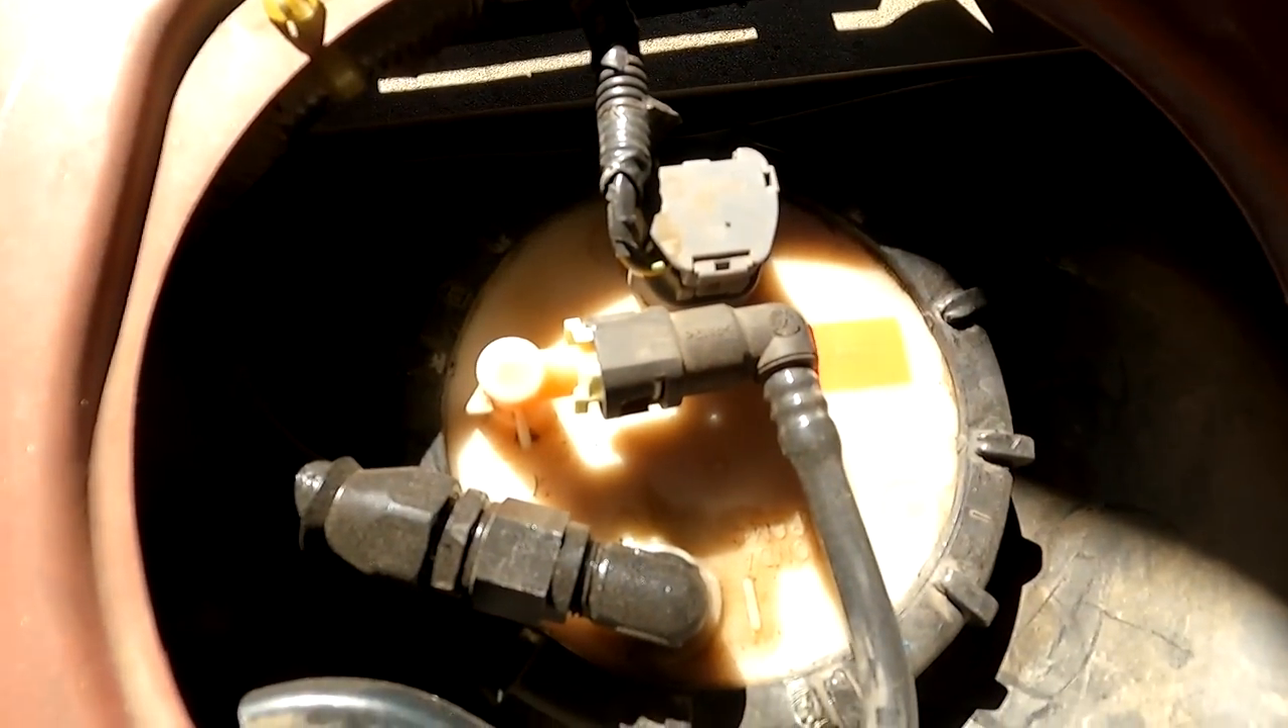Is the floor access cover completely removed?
Yes.